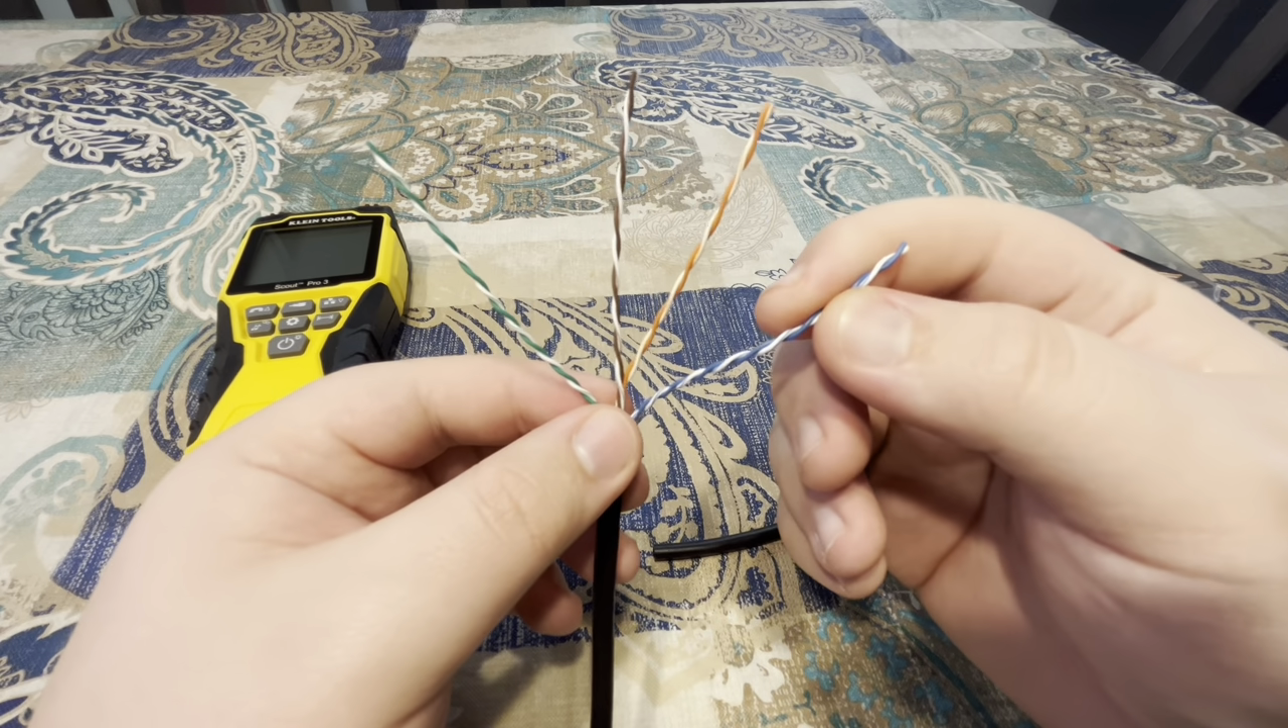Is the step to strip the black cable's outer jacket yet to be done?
No.